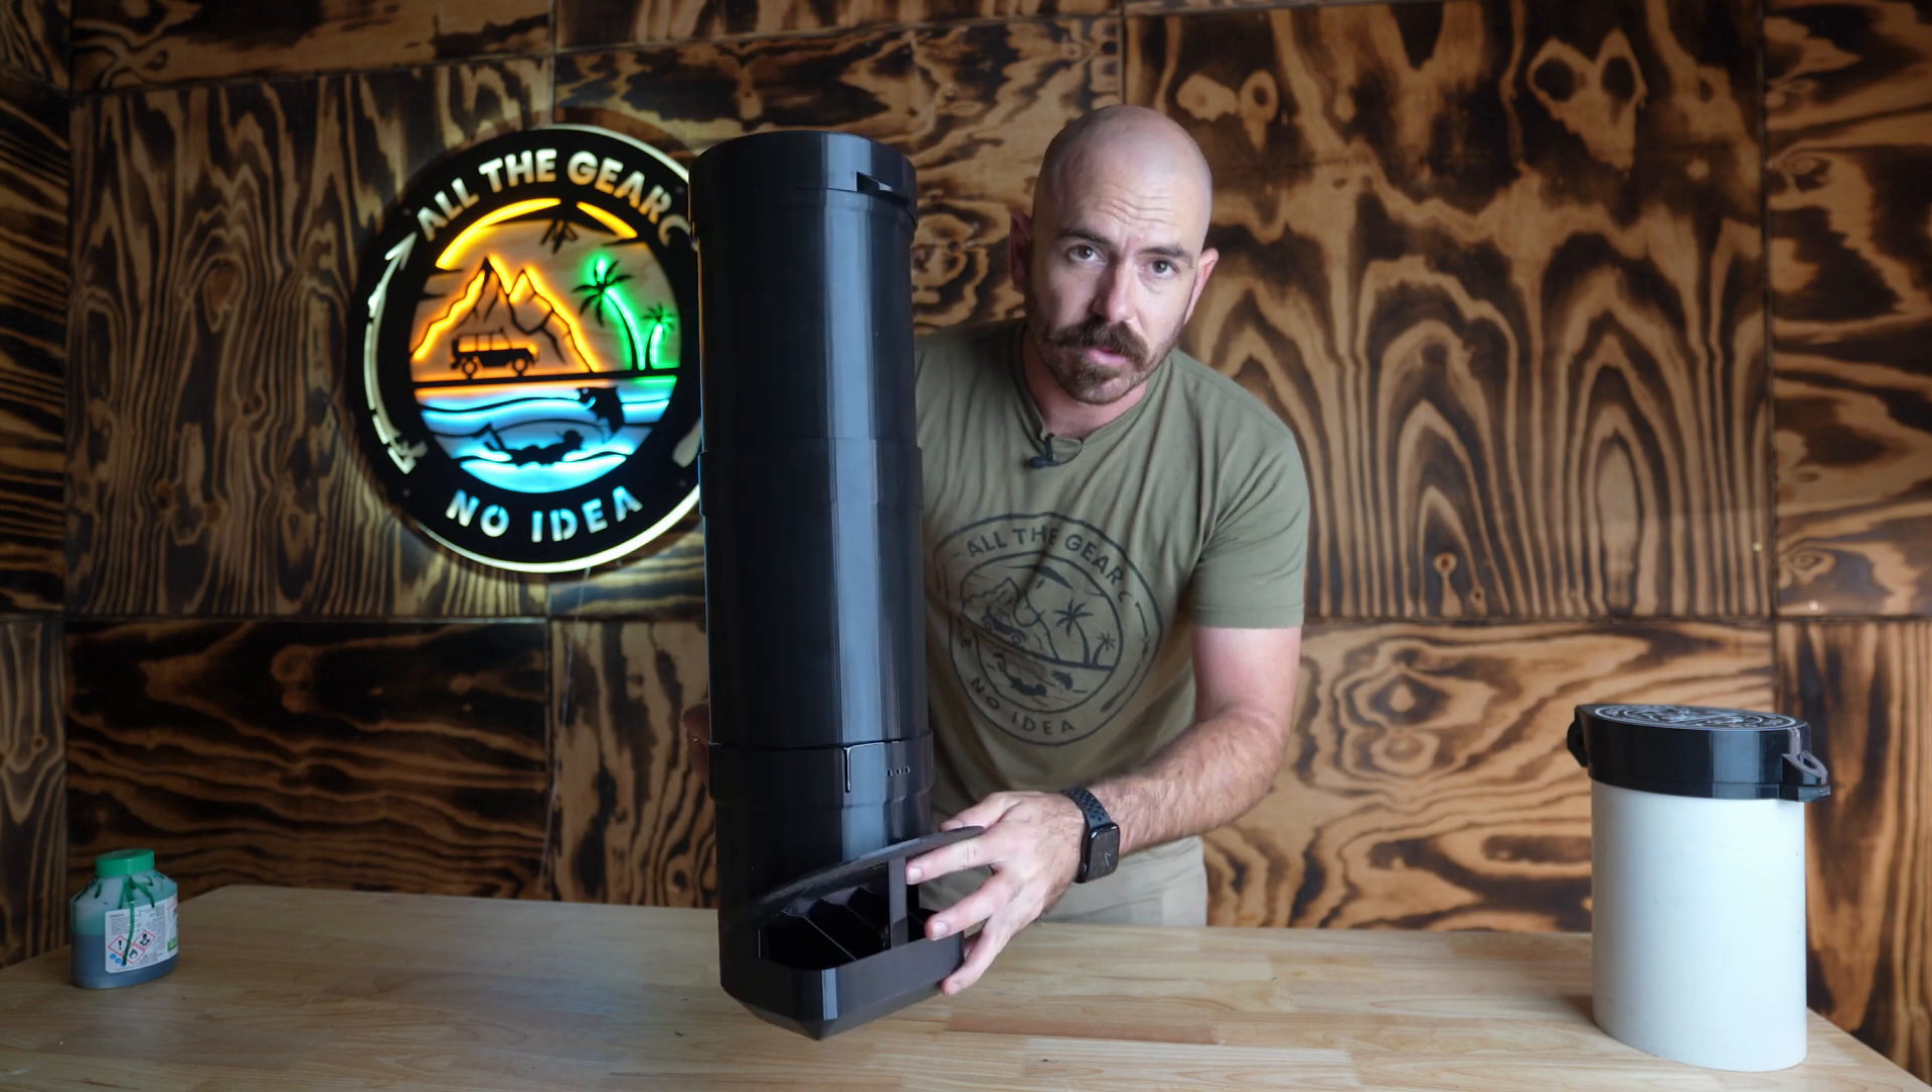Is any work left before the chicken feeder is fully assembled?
No.